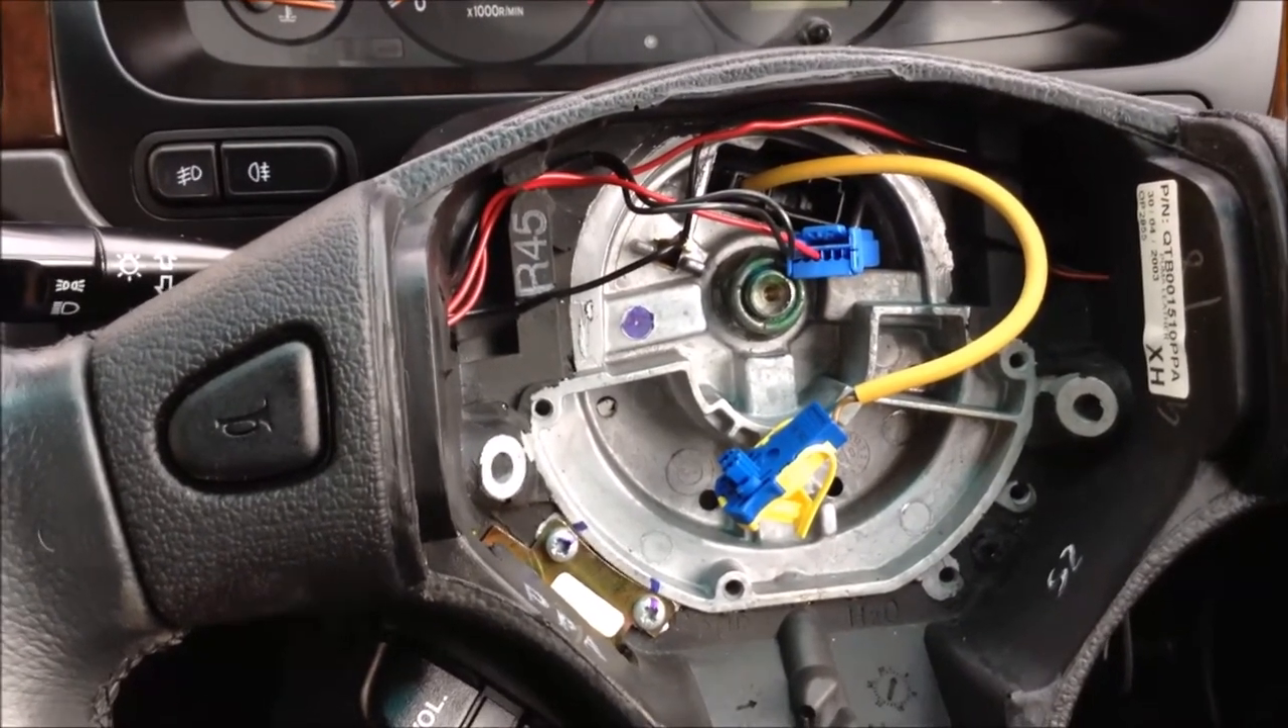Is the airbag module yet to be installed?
Yes.